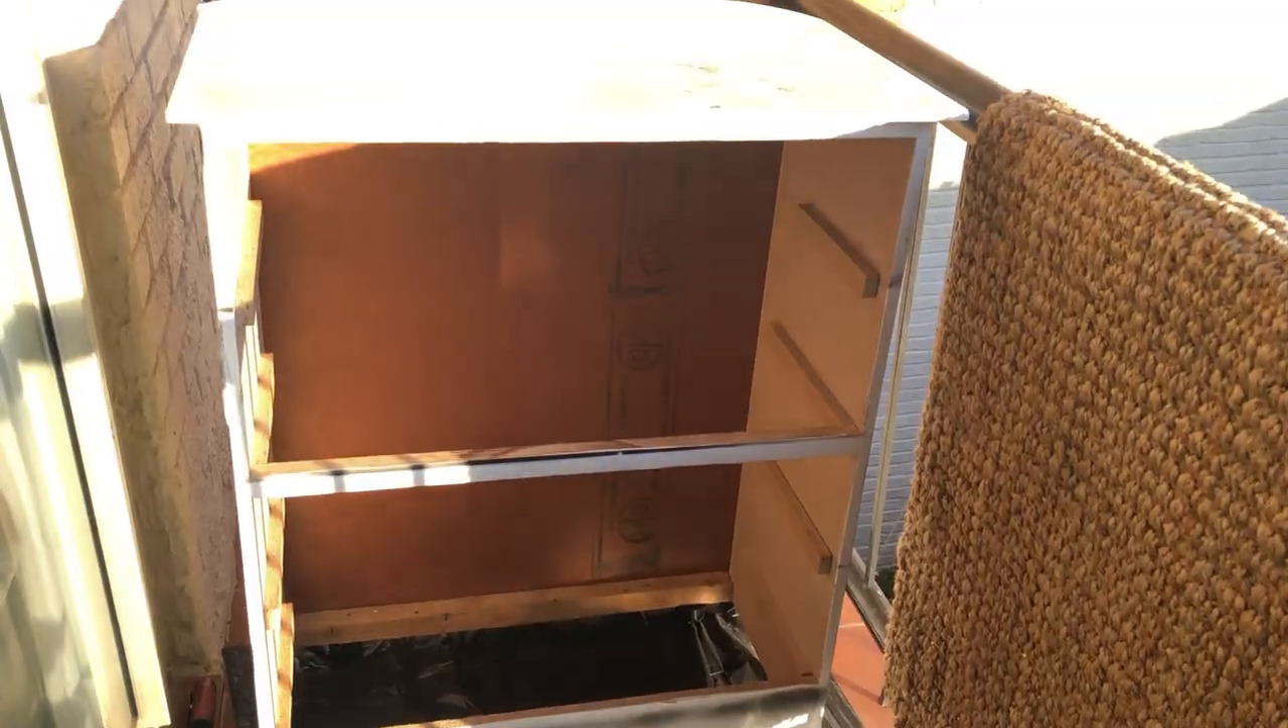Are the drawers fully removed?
Yes.